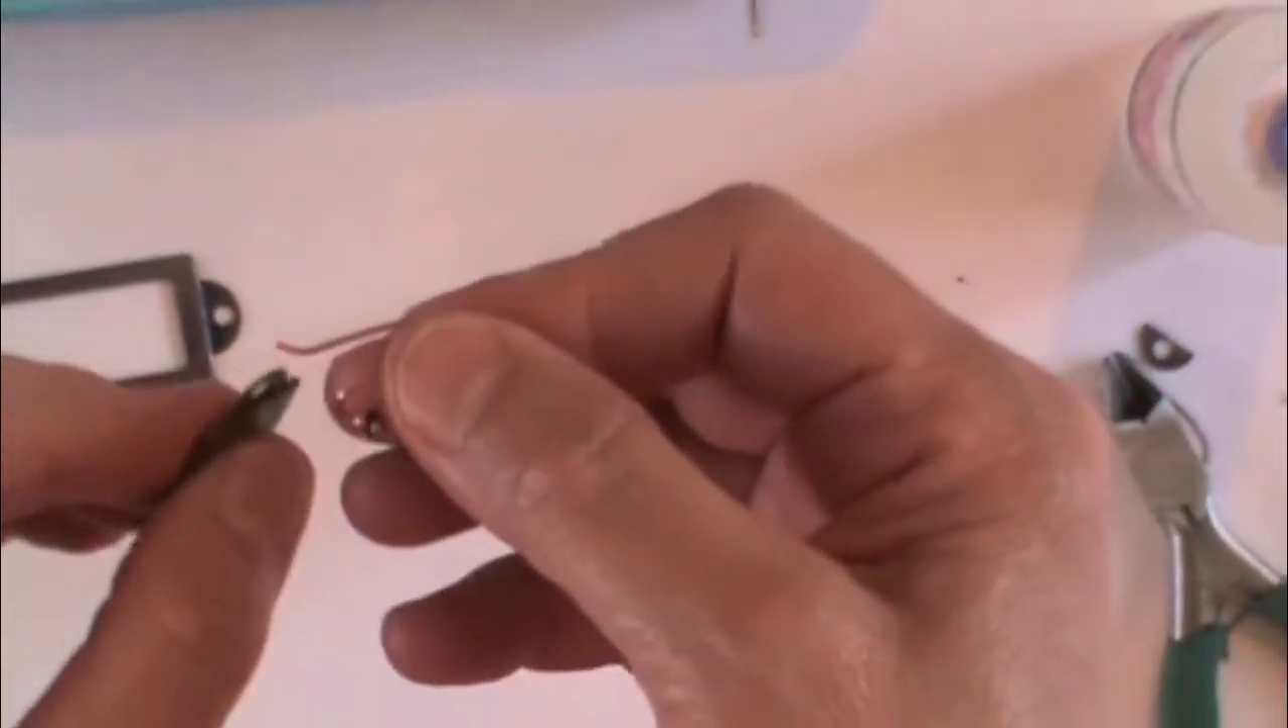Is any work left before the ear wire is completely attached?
Yes.